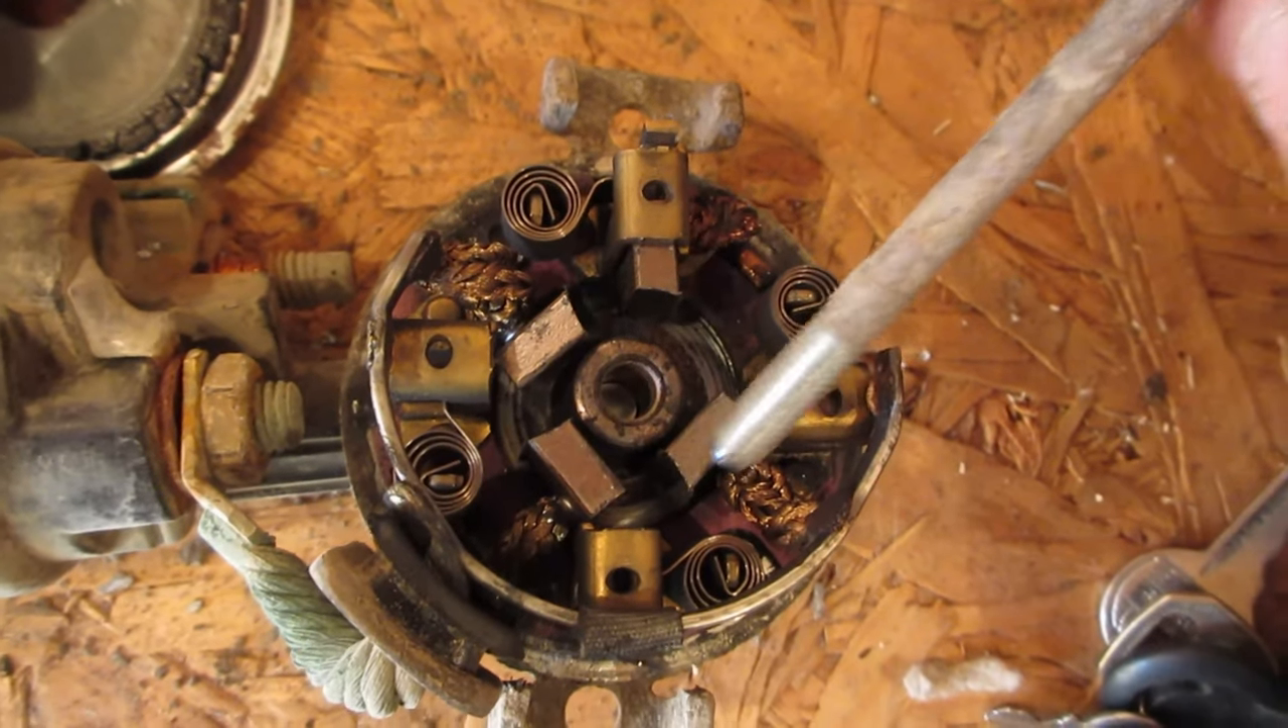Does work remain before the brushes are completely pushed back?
Yes.